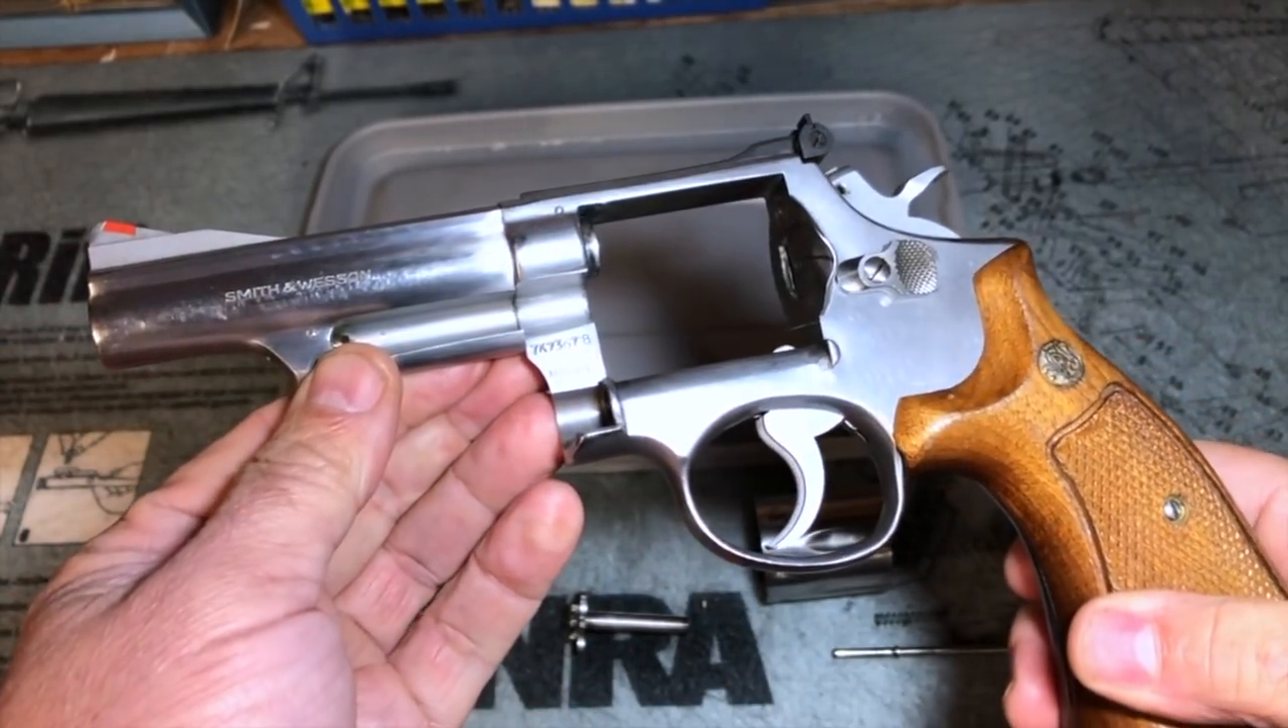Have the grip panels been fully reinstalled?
Yes.